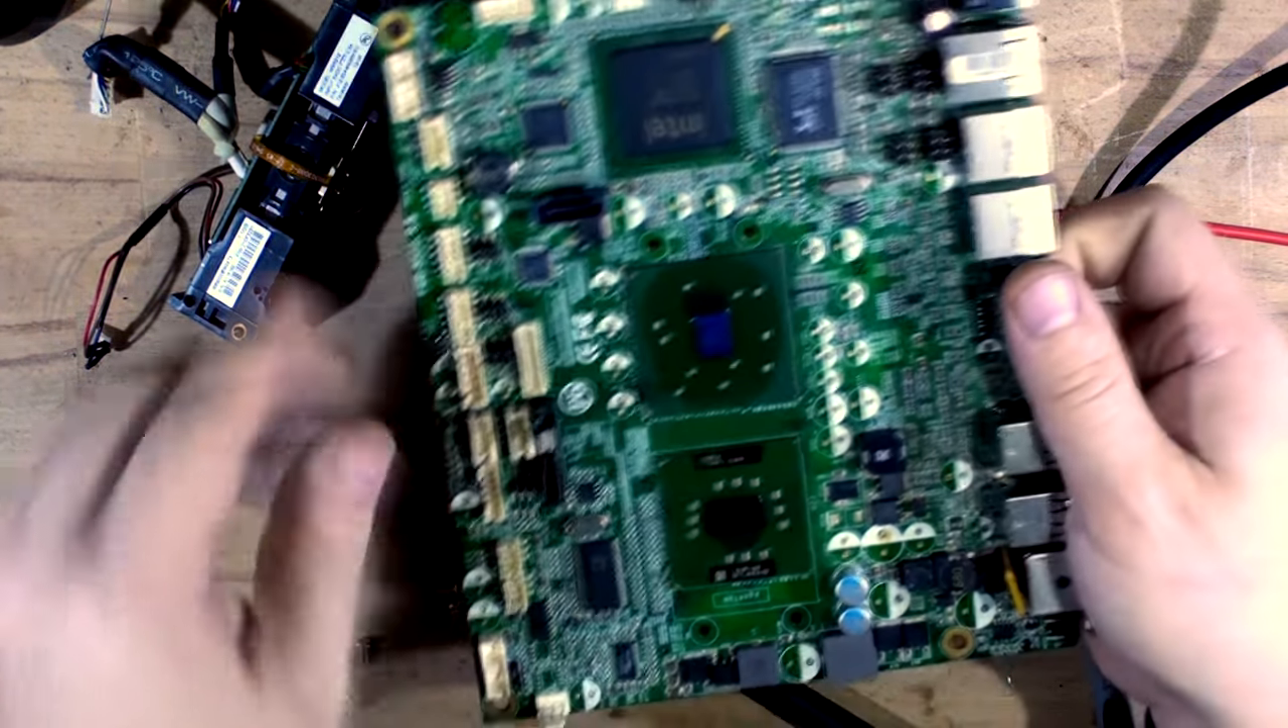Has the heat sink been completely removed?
Yes.